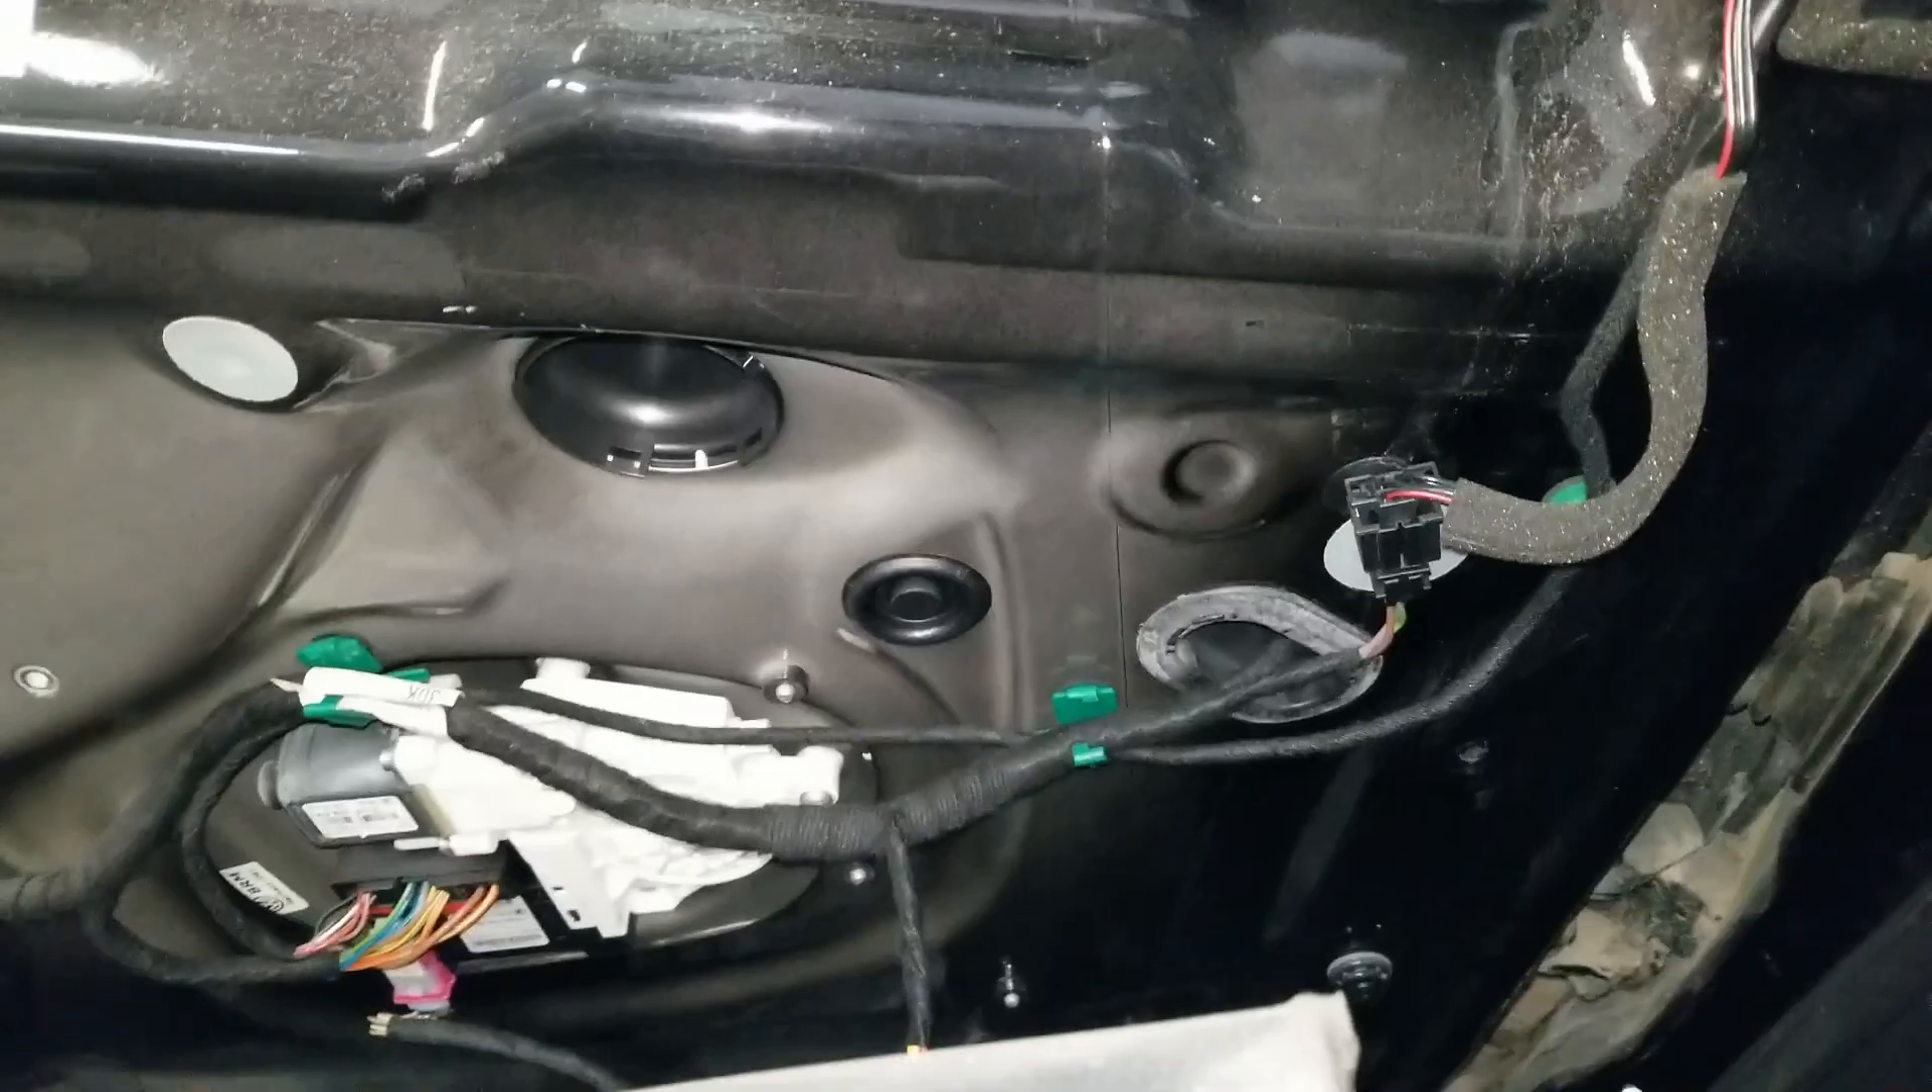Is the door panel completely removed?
Yes.